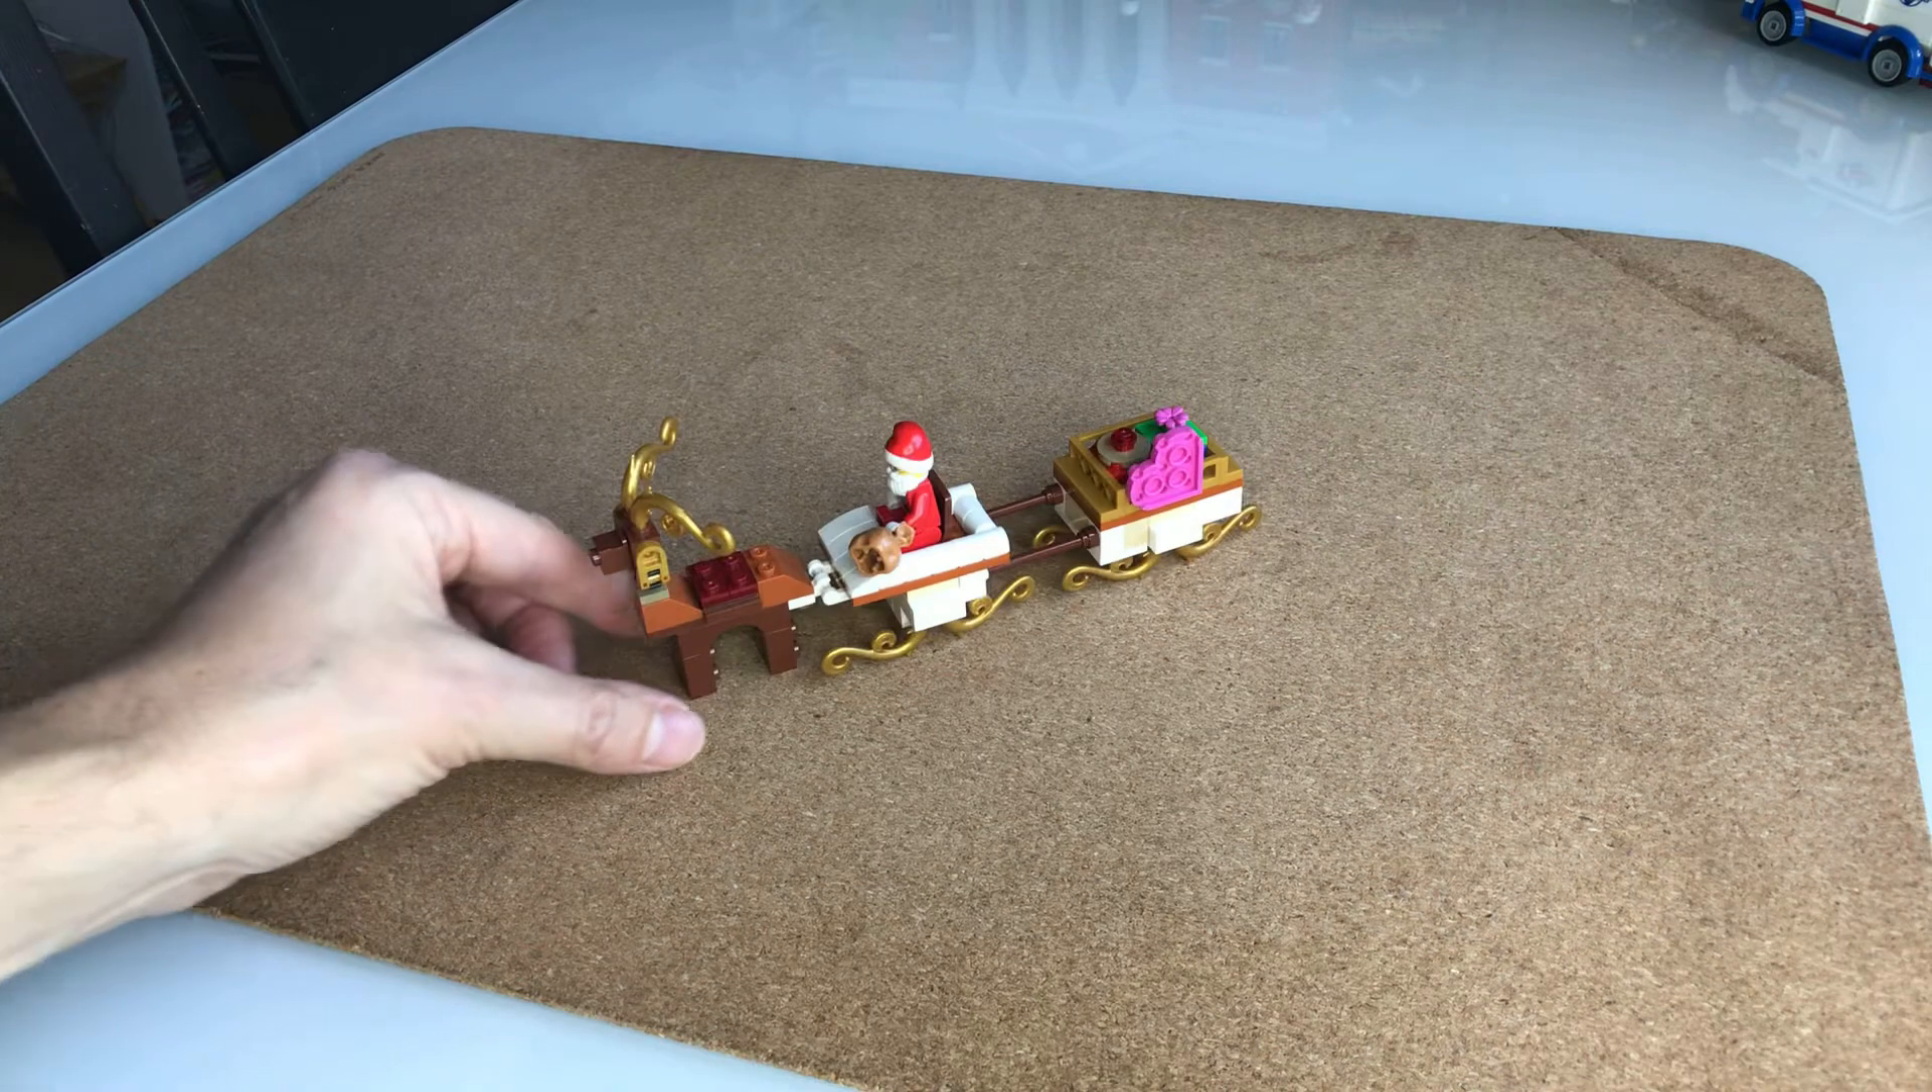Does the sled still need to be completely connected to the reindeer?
No.